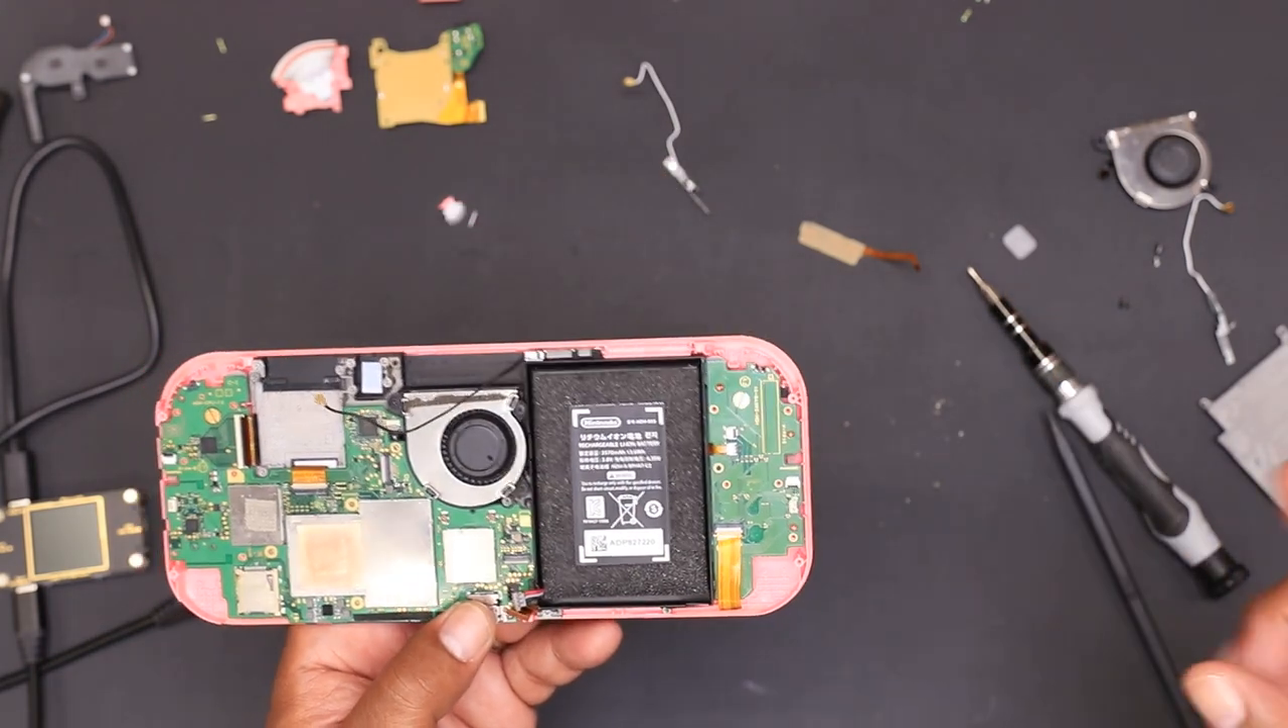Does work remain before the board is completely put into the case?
No.